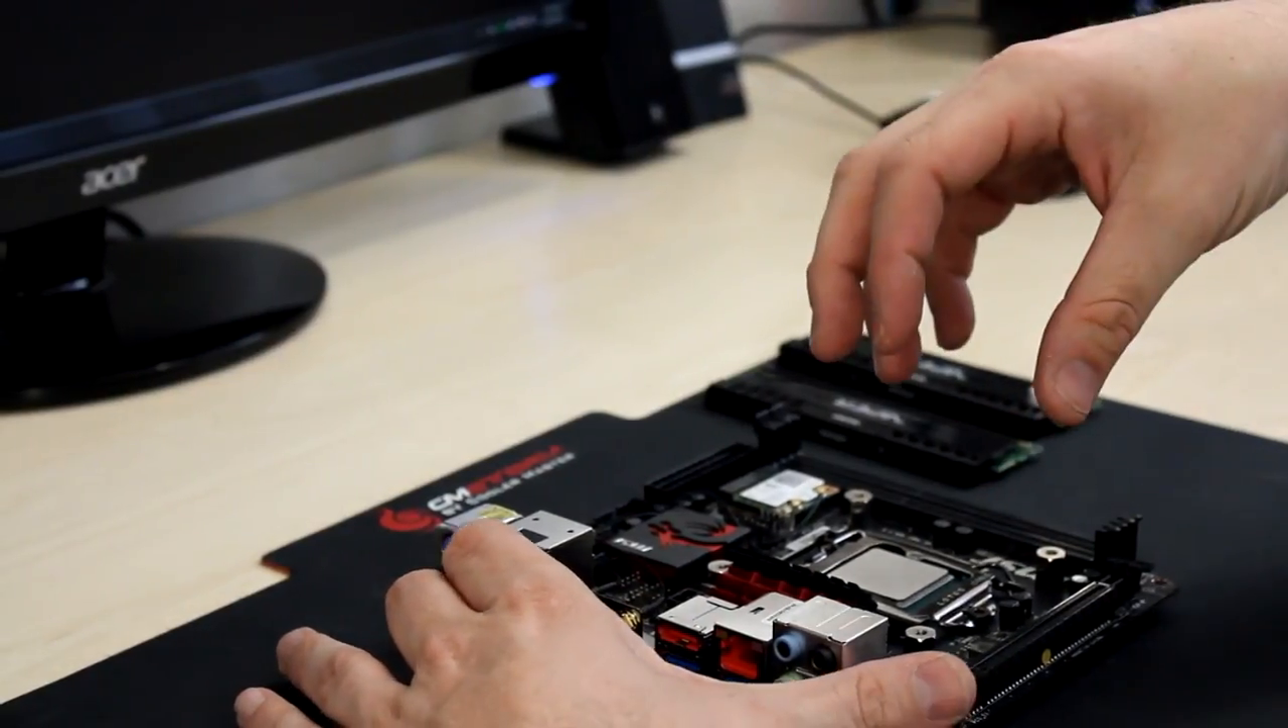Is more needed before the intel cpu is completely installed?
No.